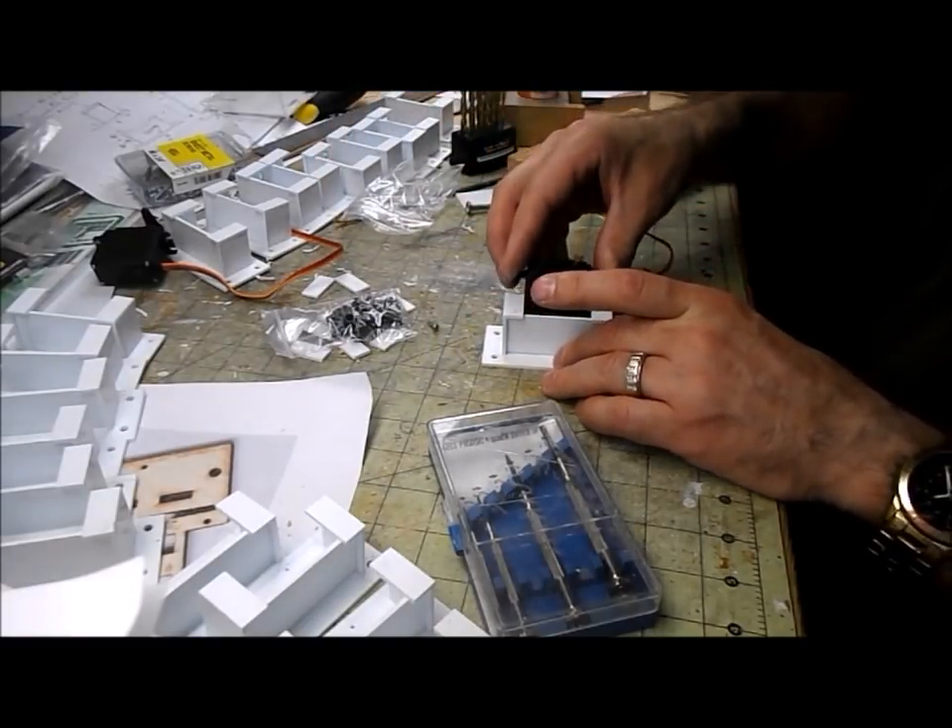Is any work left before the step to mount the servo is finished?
Yes.